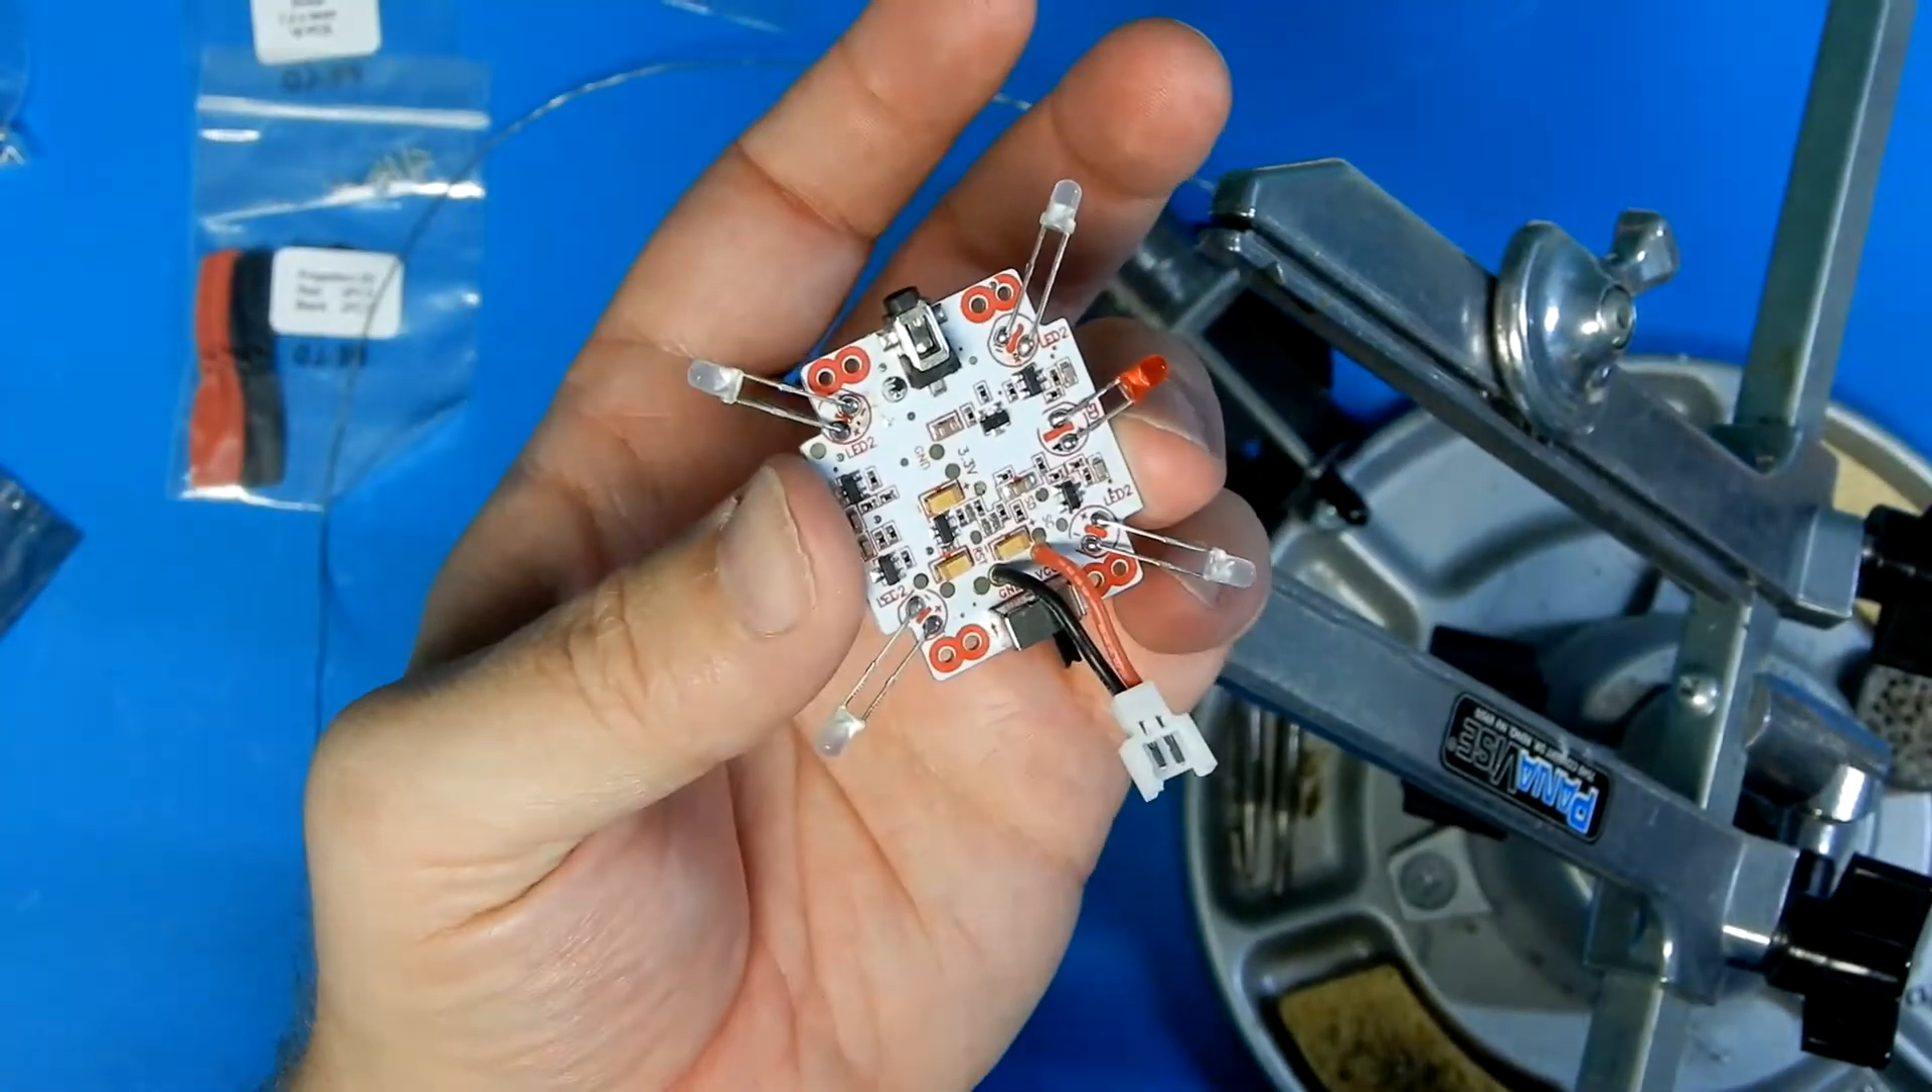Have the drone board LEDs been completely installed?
Yes.